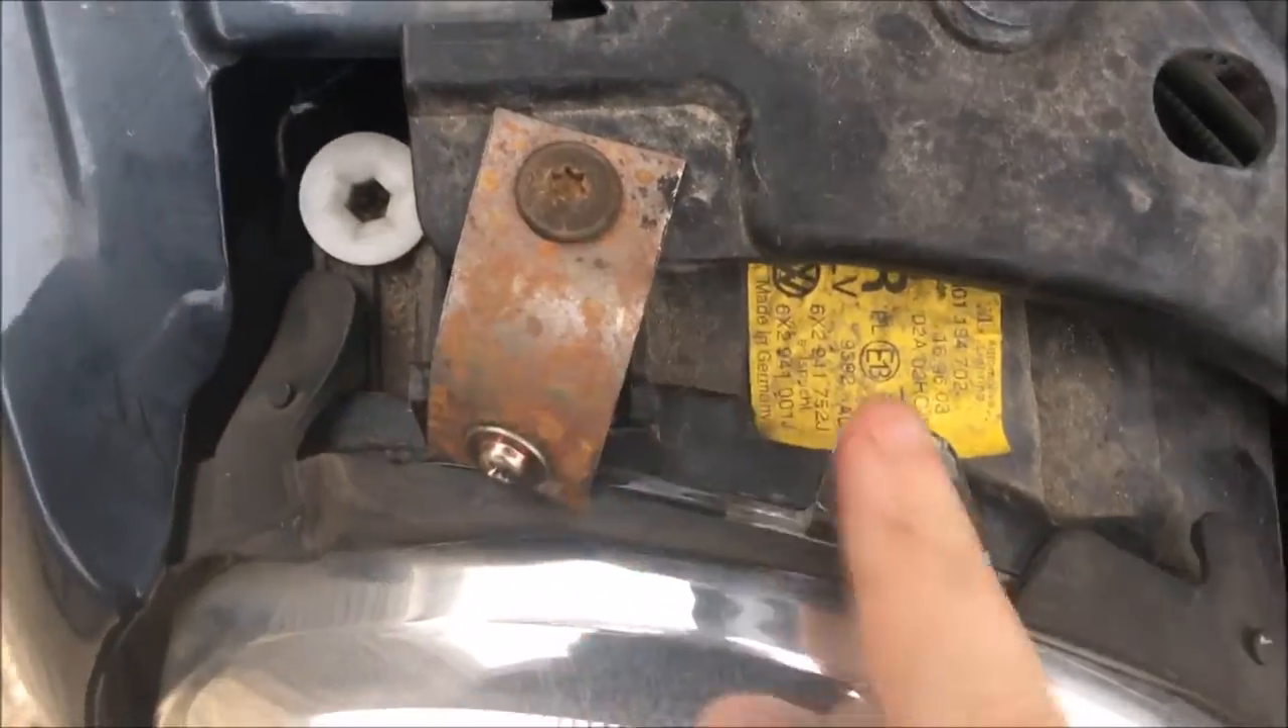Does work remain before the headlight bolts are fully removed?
Yes.